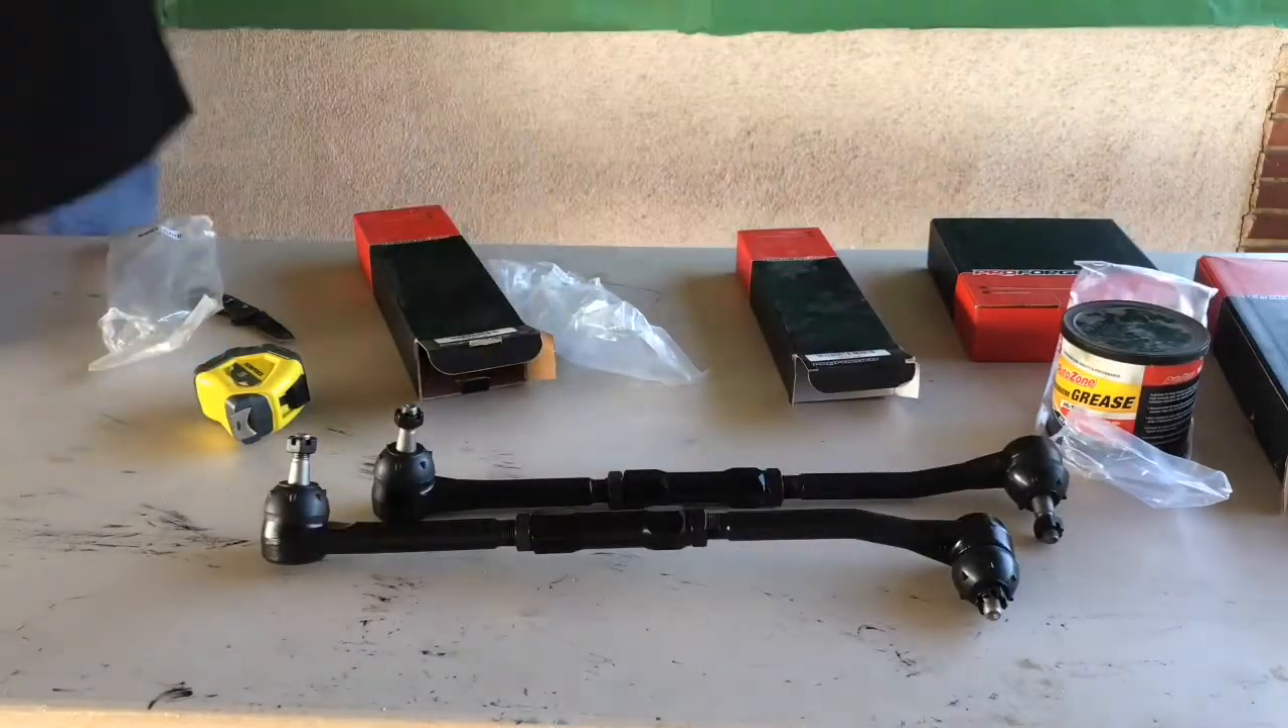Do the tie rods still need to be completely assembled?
No.